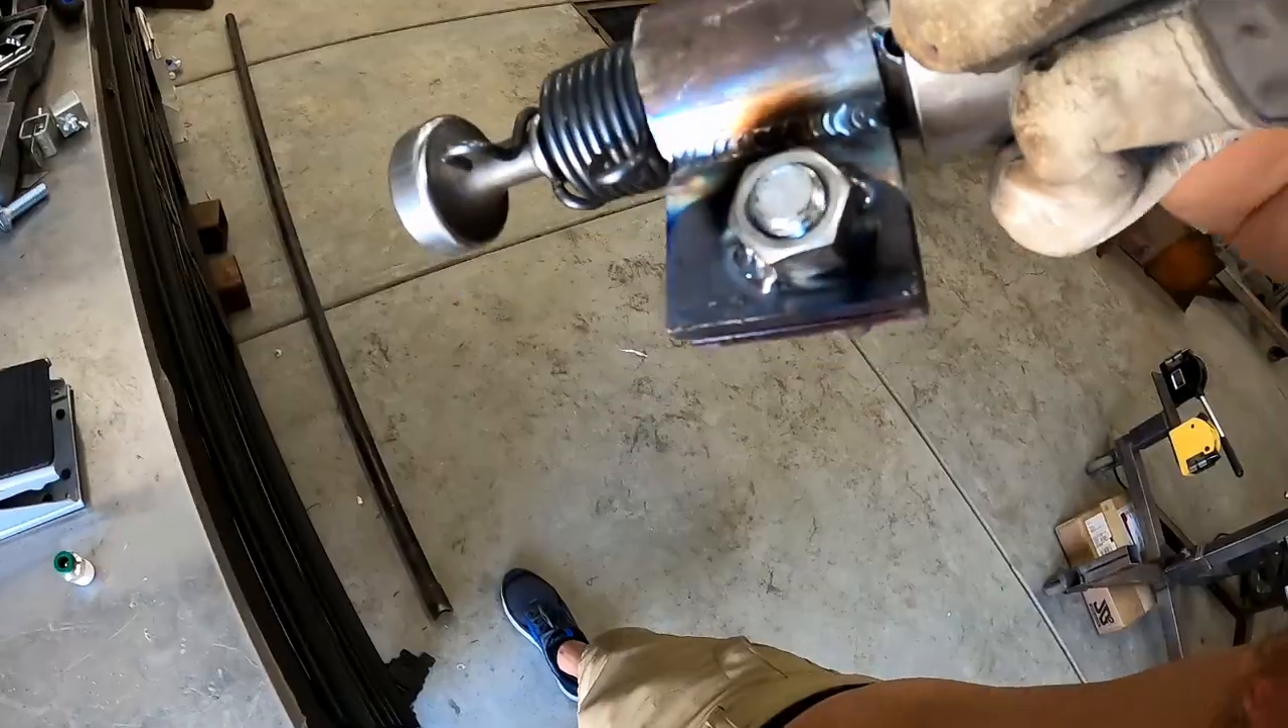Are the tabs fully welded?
Yes.